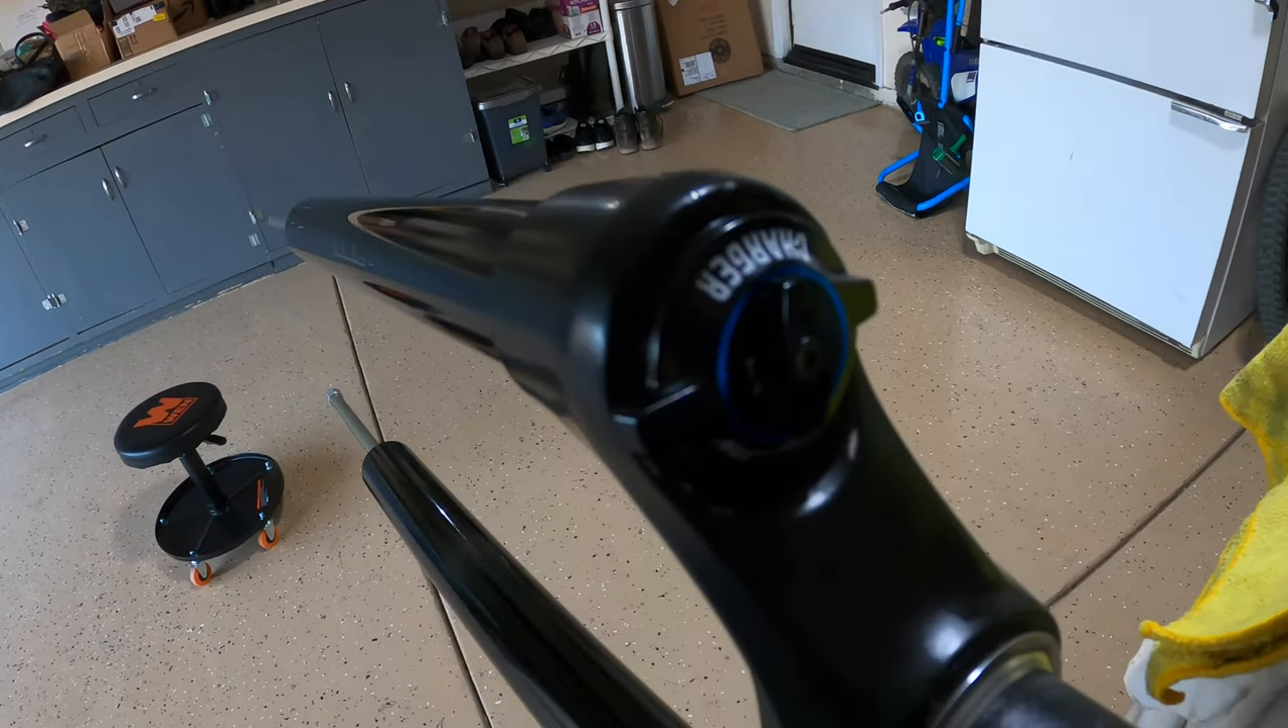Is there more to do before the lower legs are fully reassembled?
Yes.